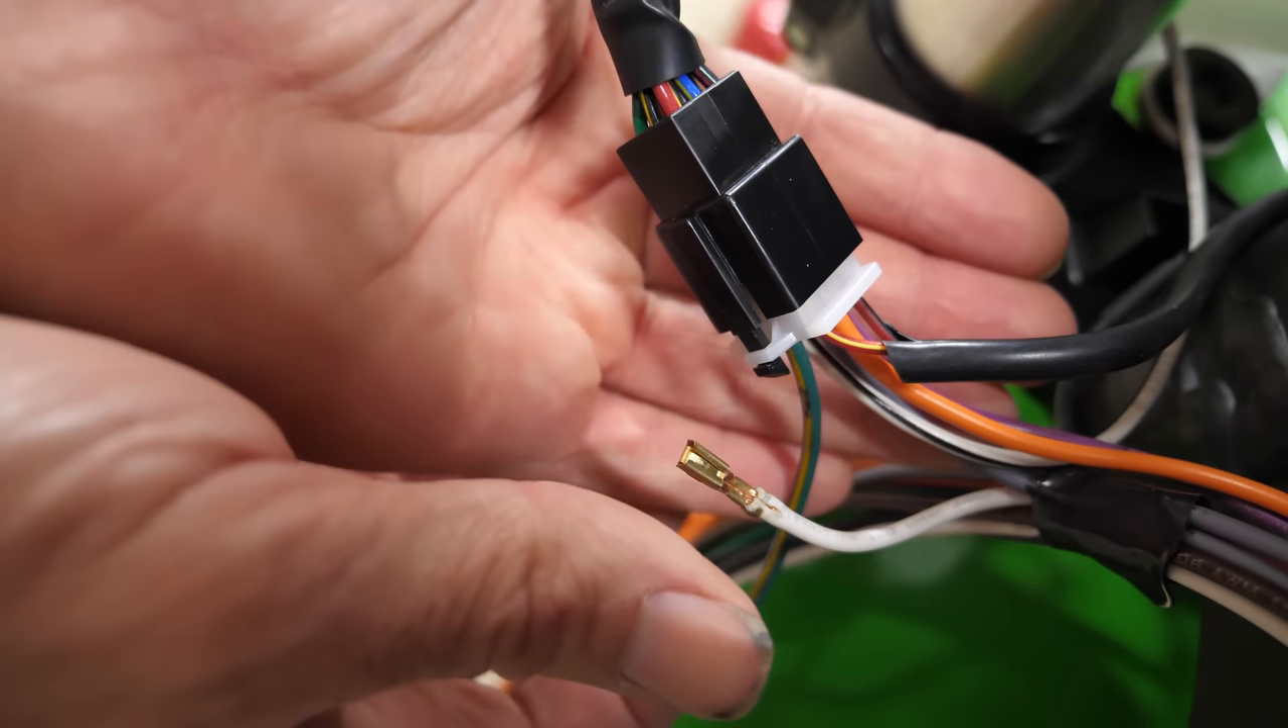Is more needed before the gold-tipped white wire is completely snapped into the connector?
Yes.